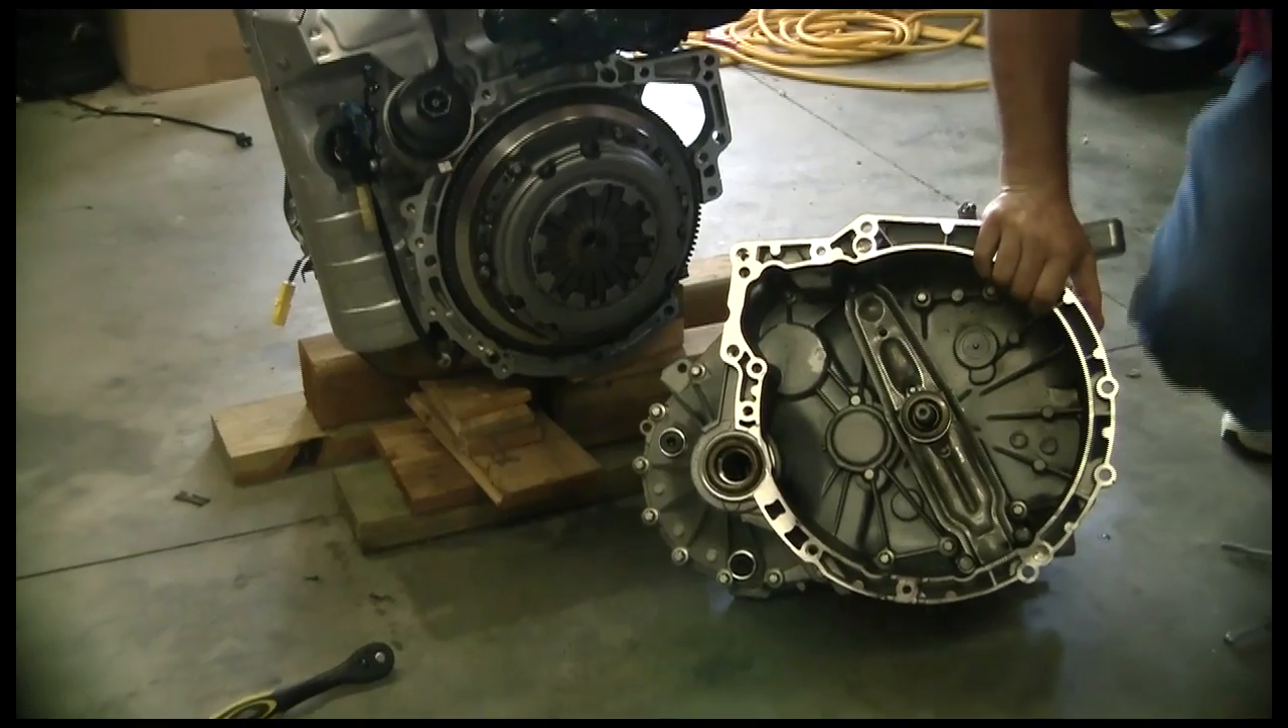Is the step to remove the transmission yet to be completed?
No.